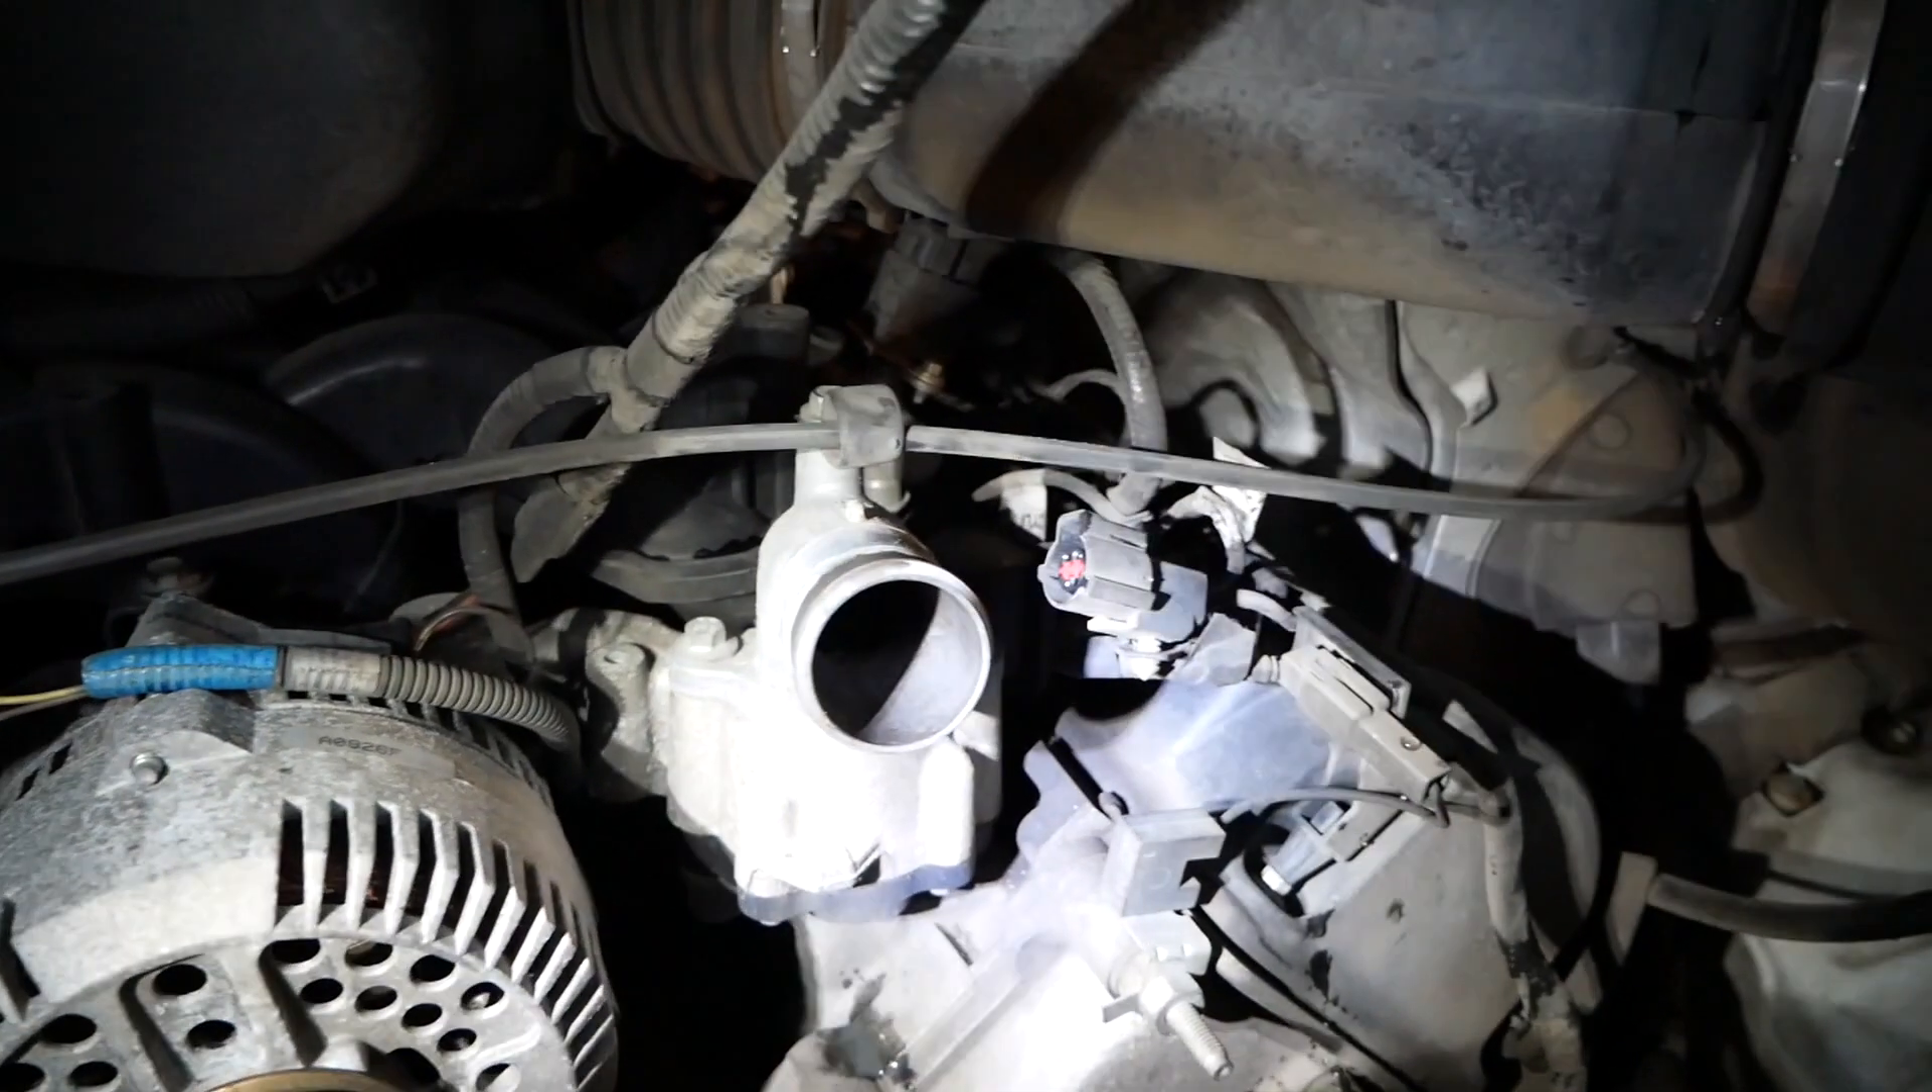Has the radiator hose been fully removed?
Yes.